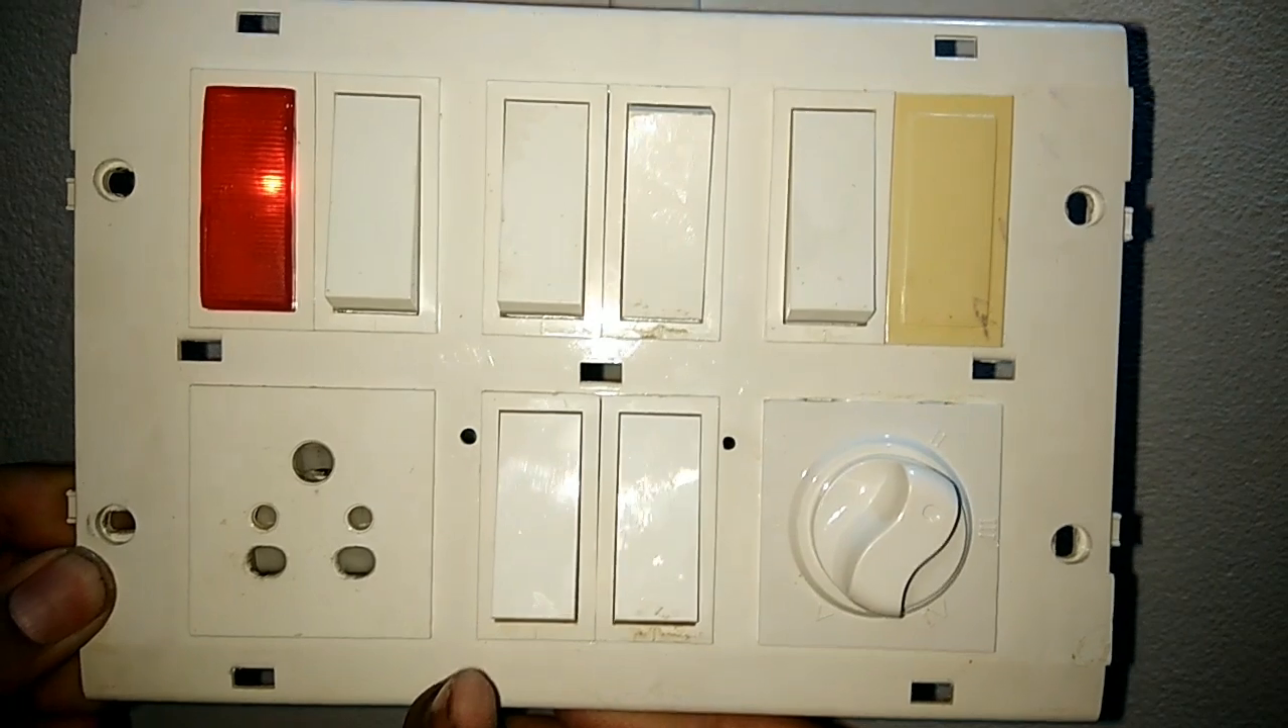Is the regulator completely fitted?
Yes.